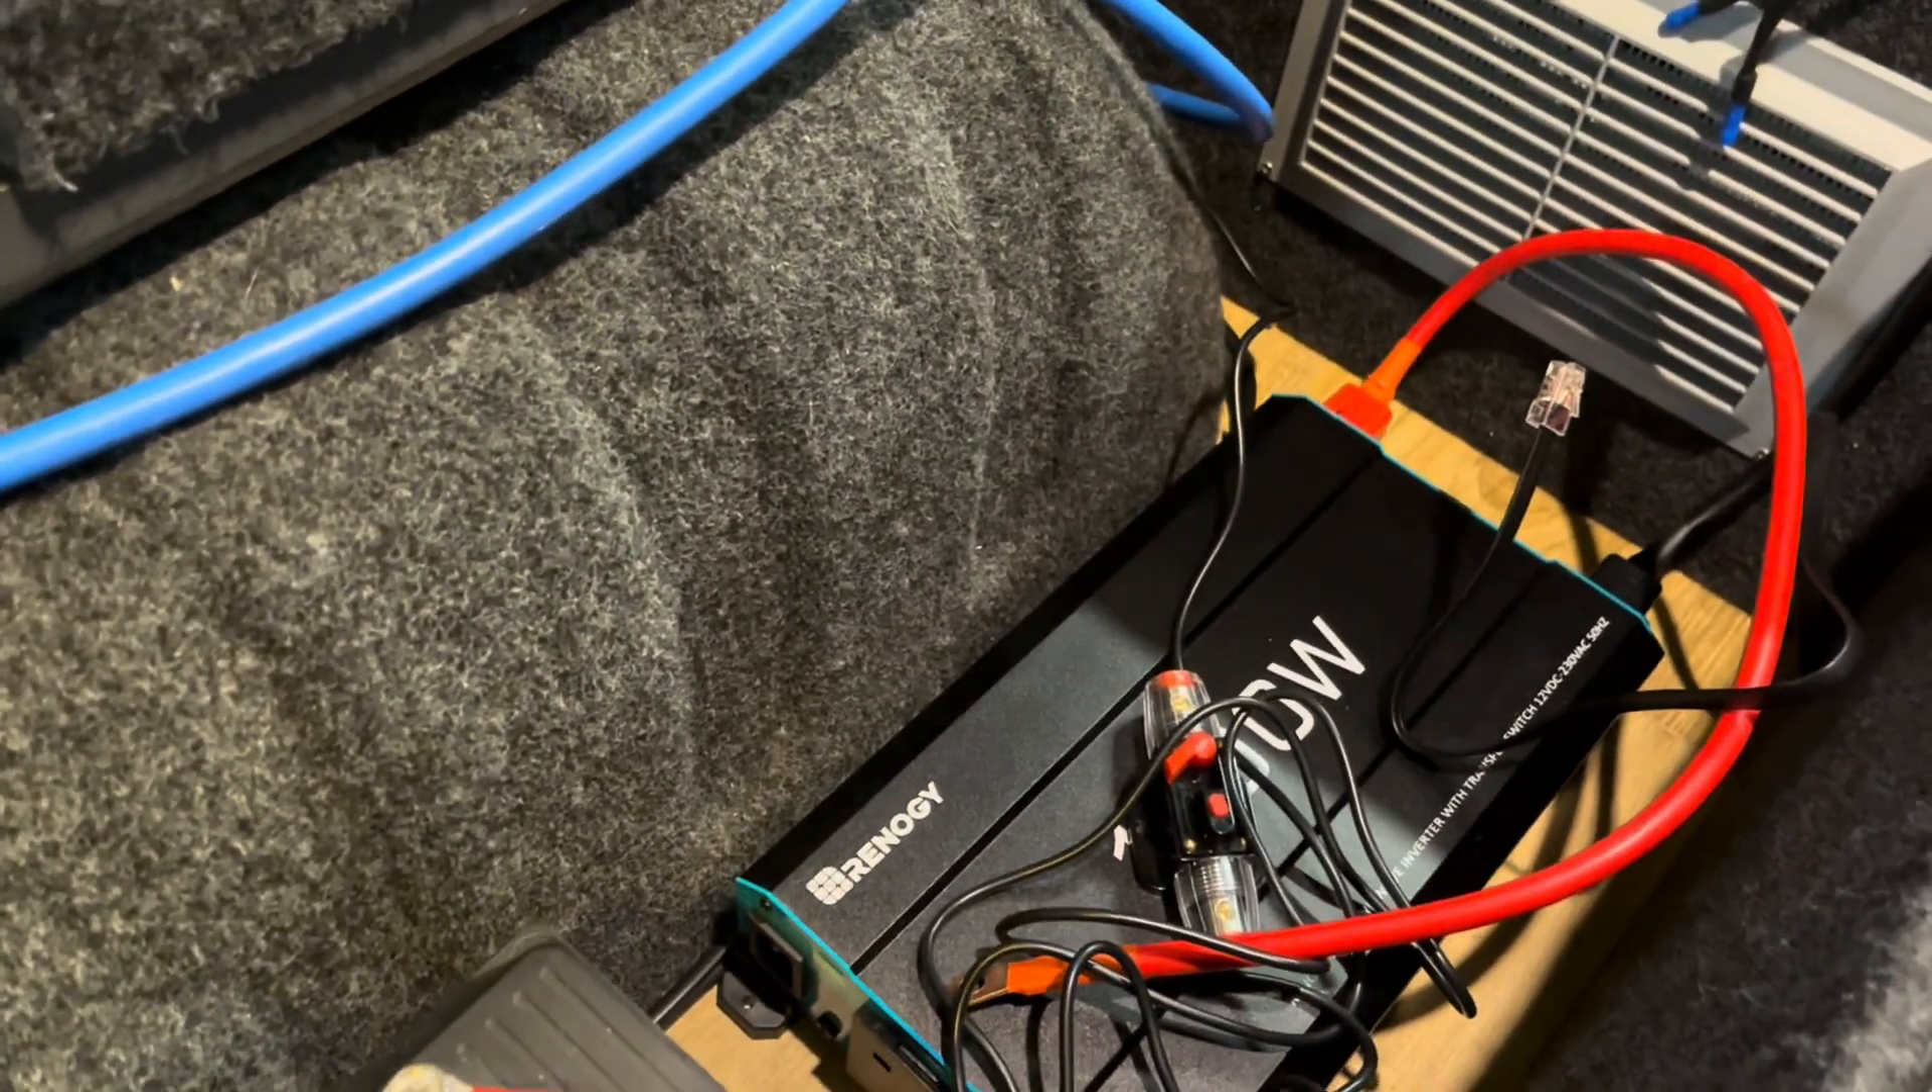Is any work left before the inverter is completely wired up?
Yes.